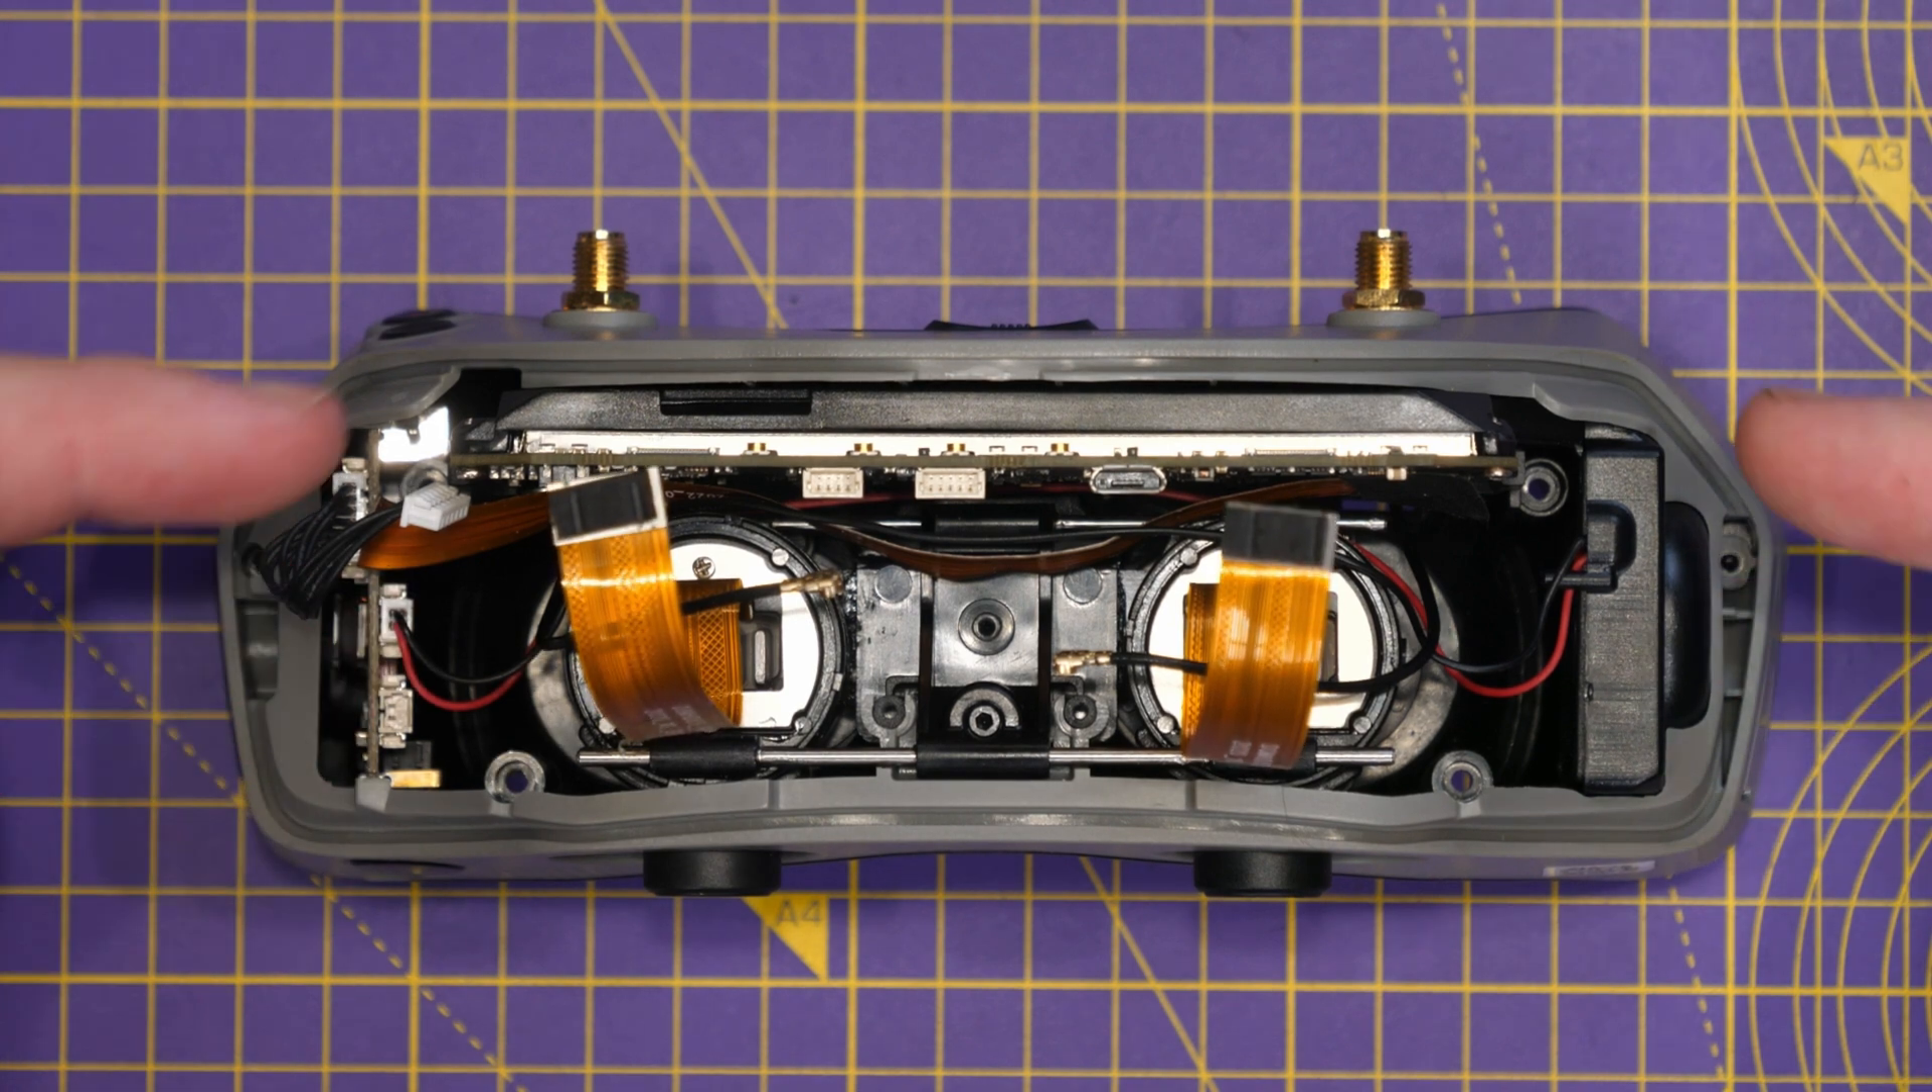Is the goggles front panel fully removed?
Yes.